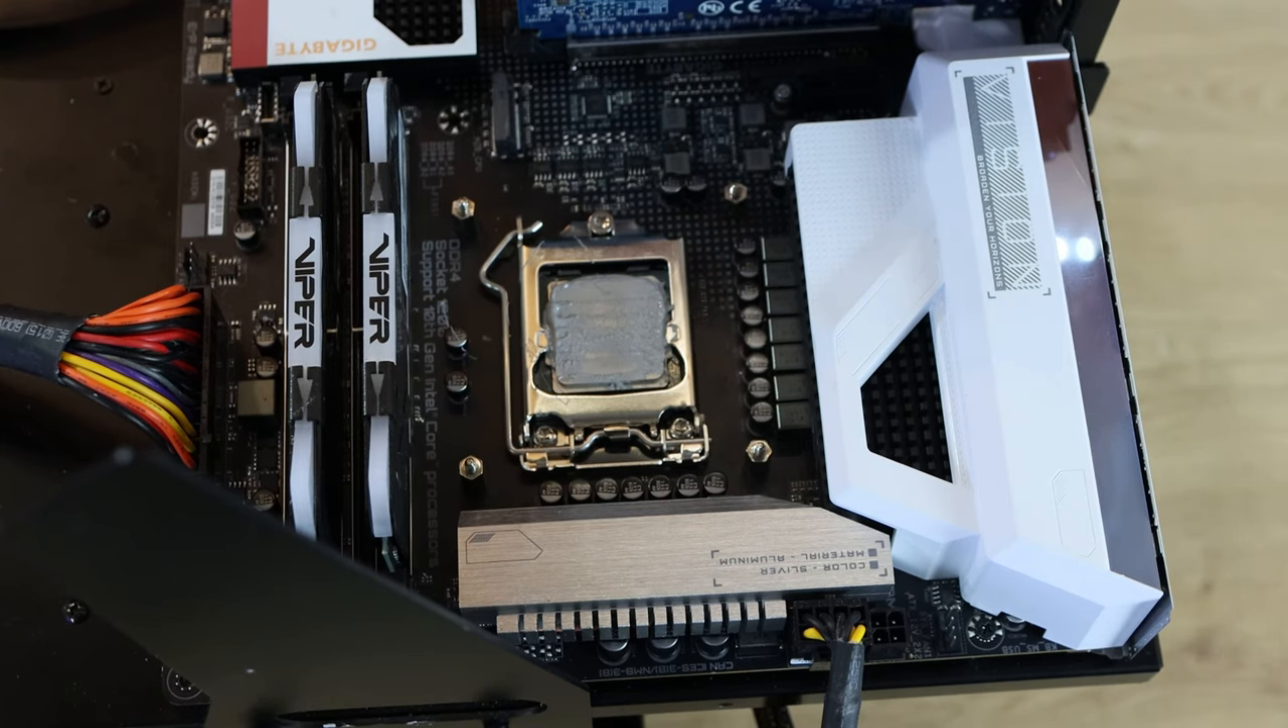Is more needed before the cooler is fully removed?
No.